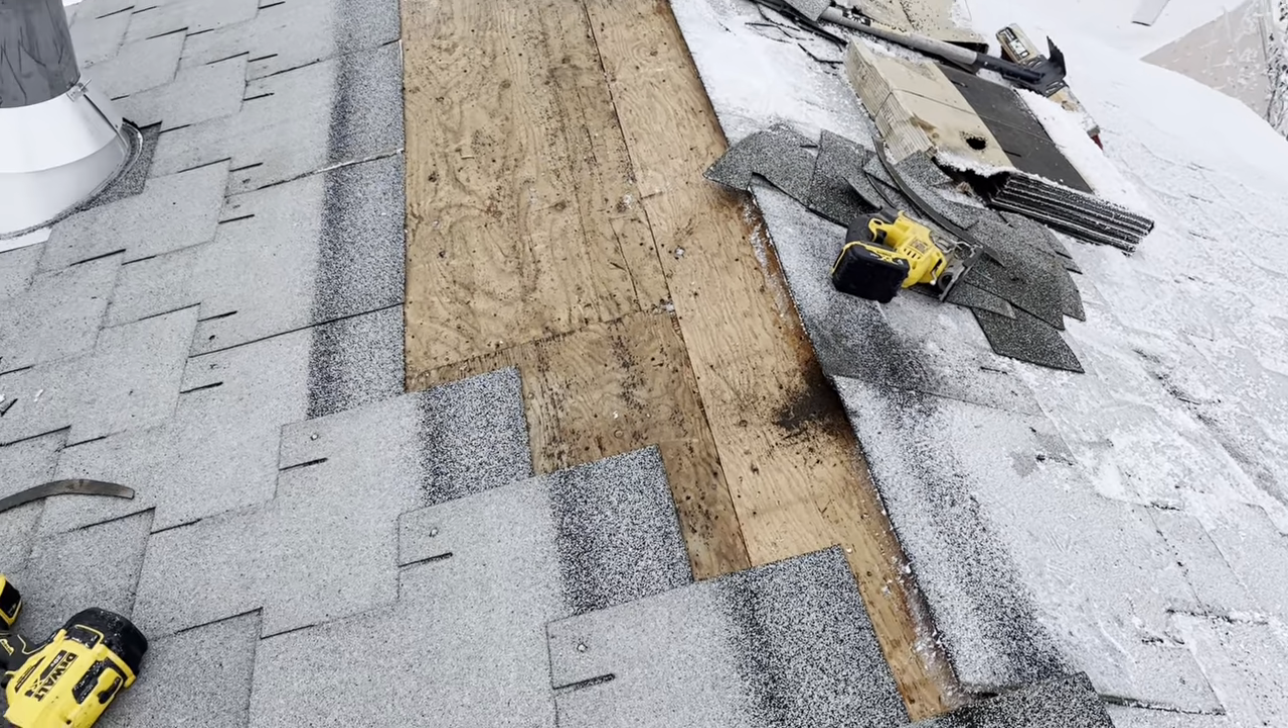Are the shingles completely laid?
No.